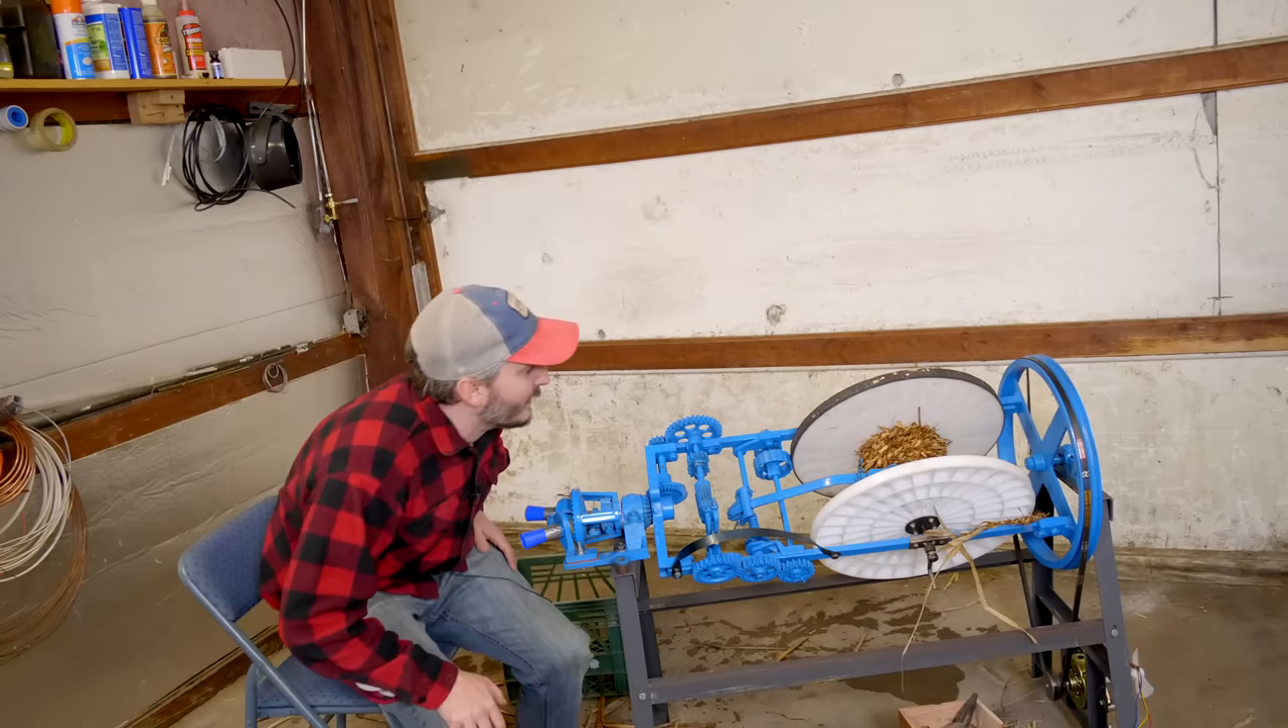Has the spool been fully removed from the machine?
No.